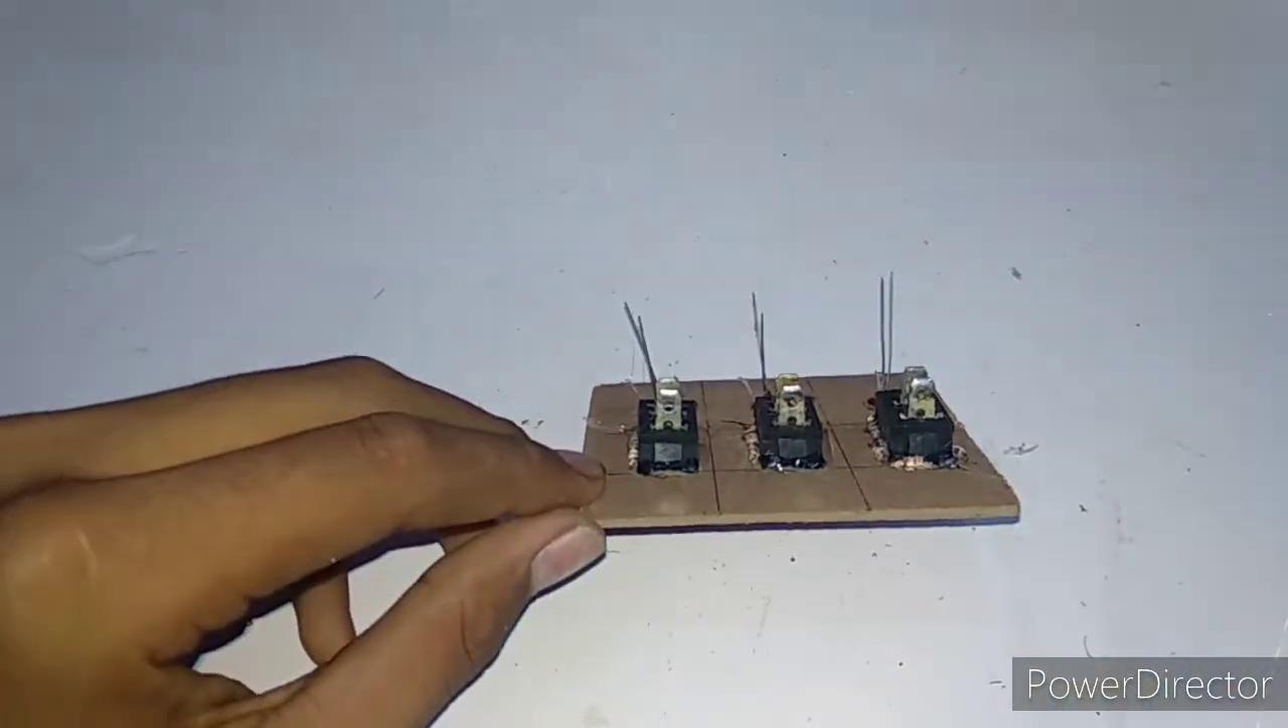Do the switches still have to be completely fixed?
No.